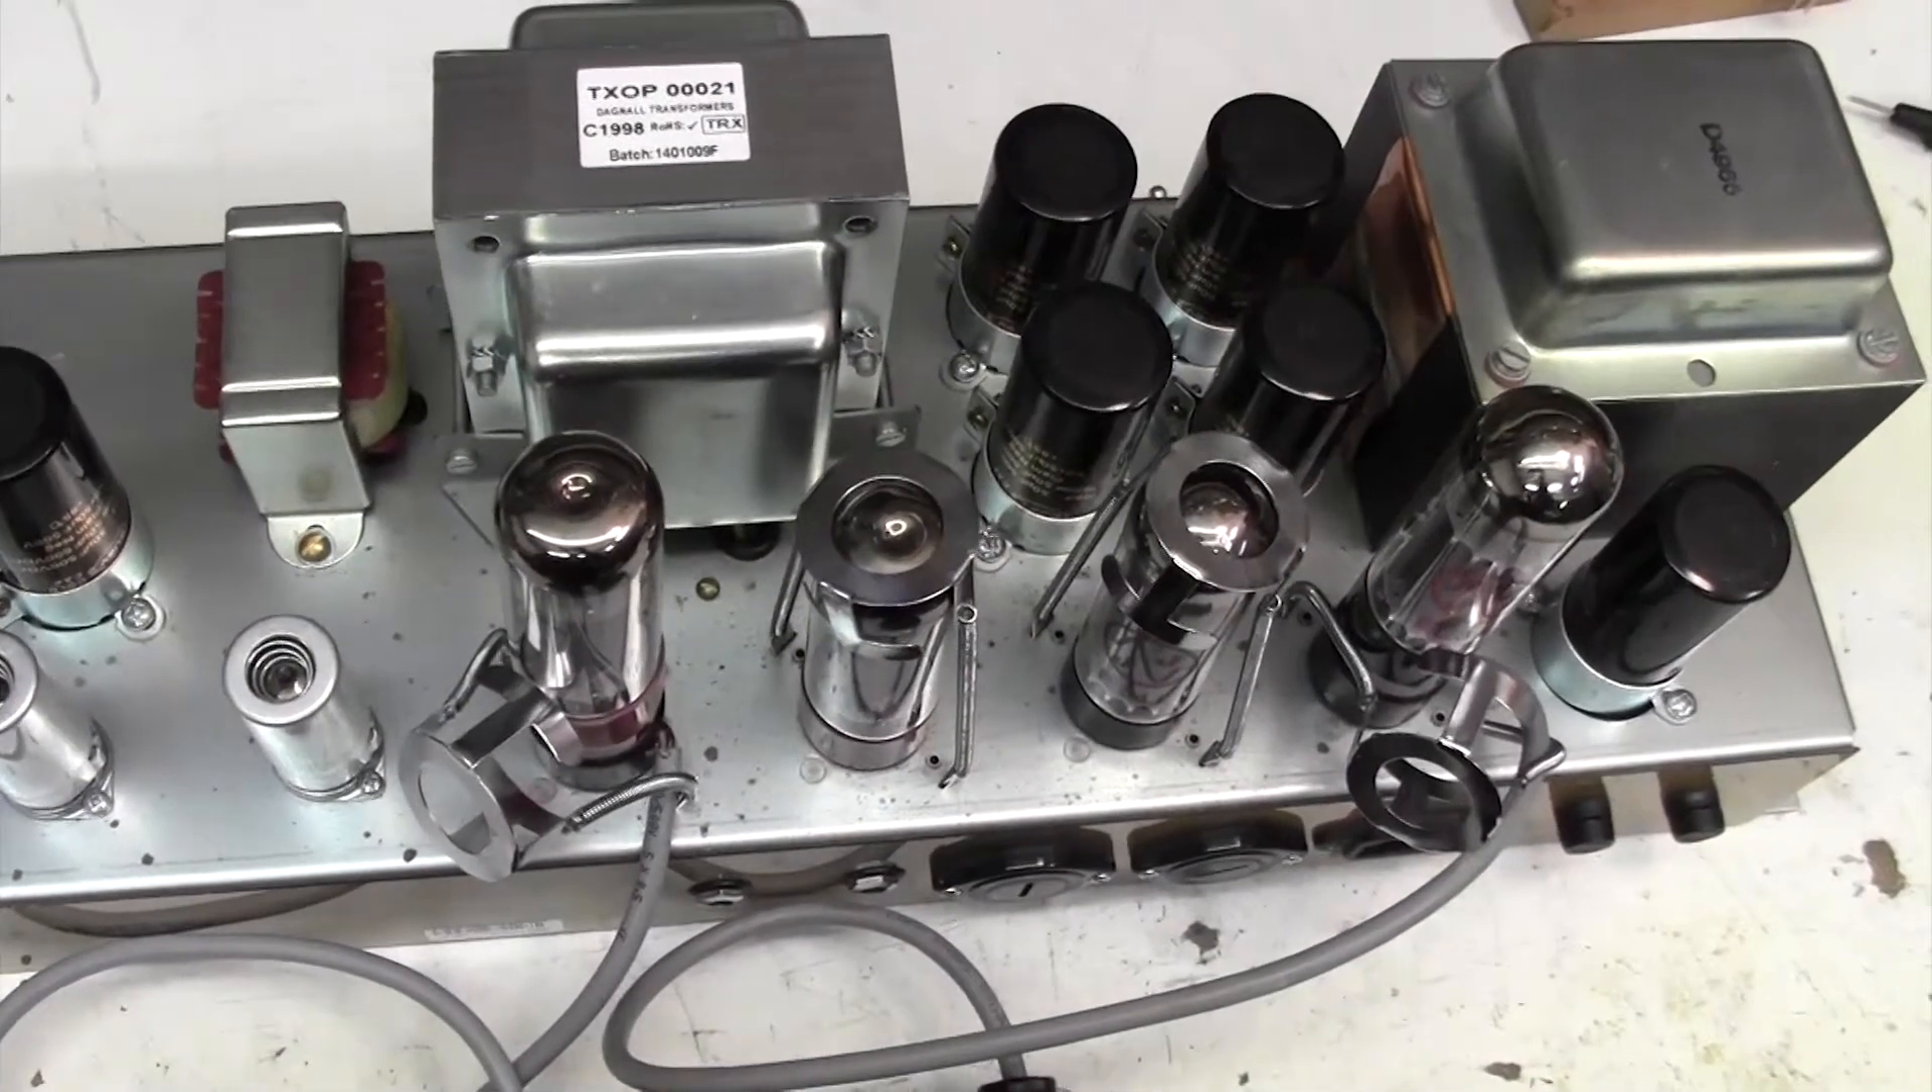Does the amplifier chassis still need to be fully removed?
No.